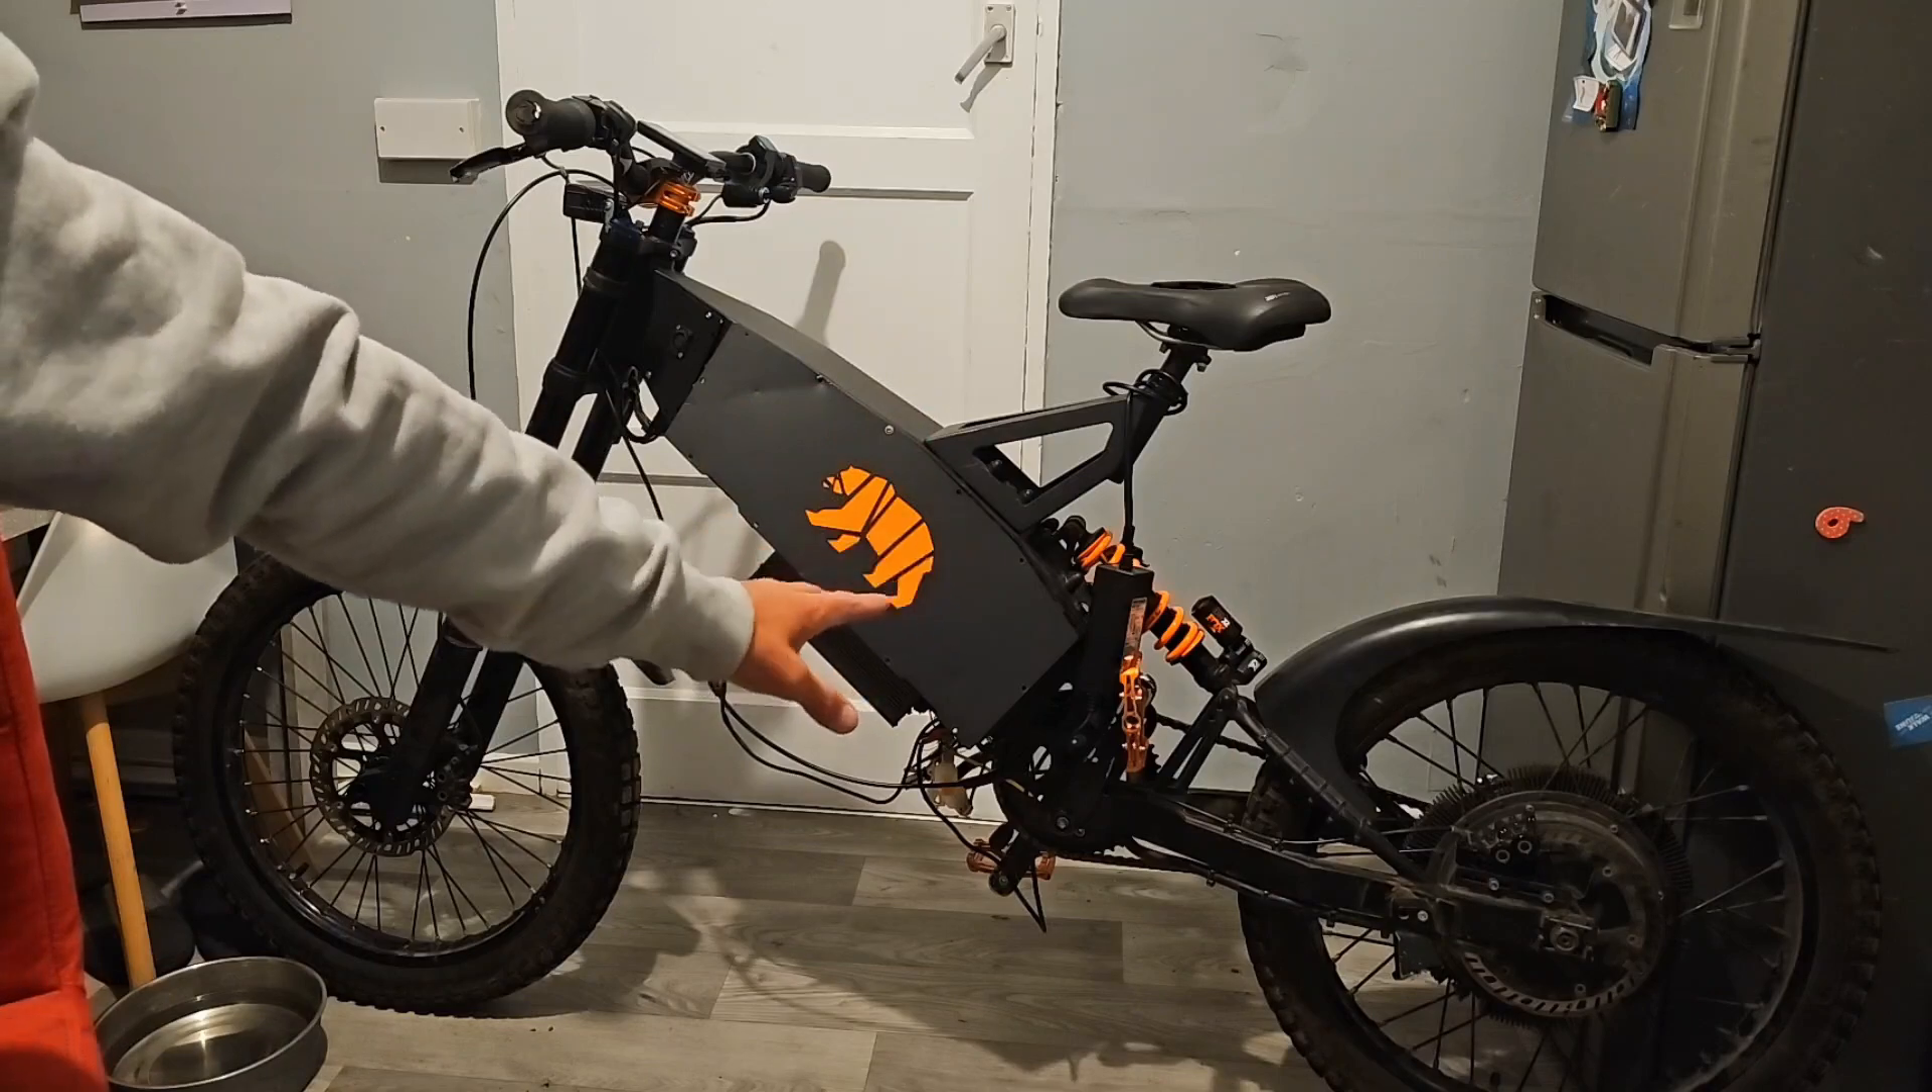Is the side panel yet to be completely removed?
Yes.